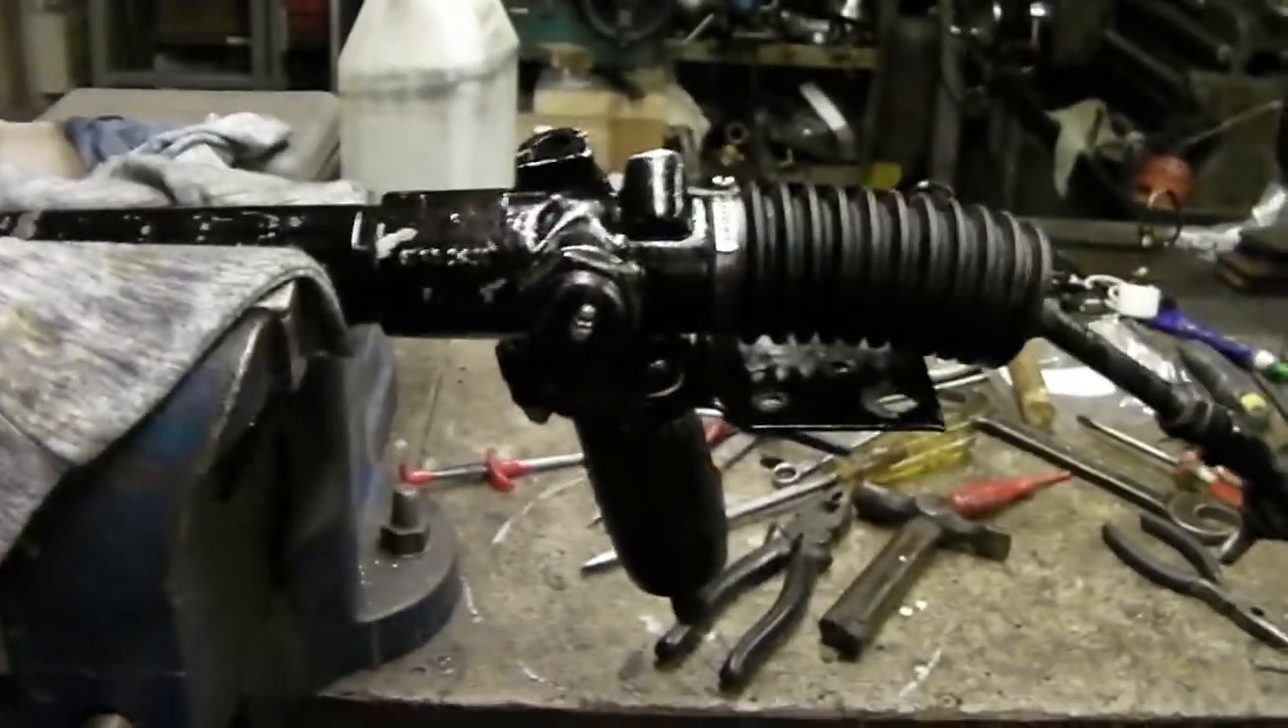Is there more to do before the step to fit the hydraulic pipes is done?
Yes.